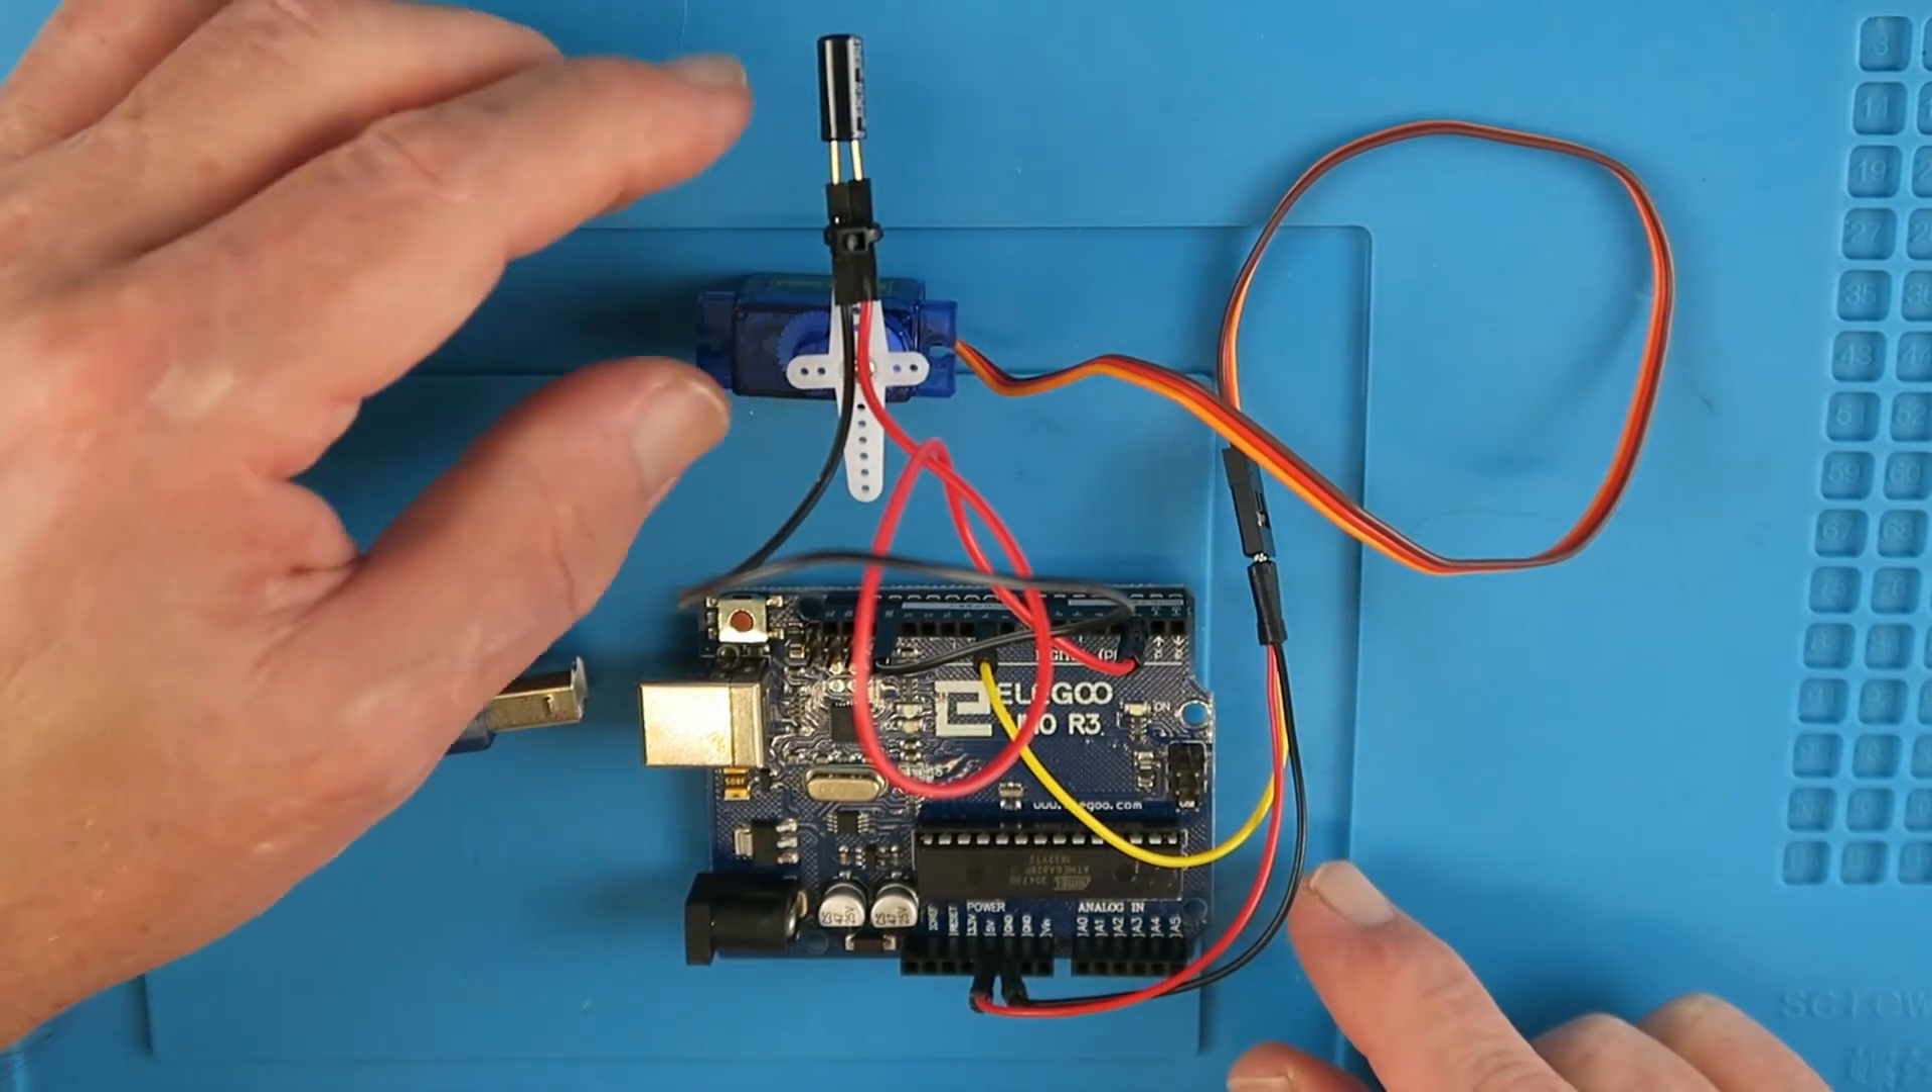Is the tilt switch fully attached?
Yes.